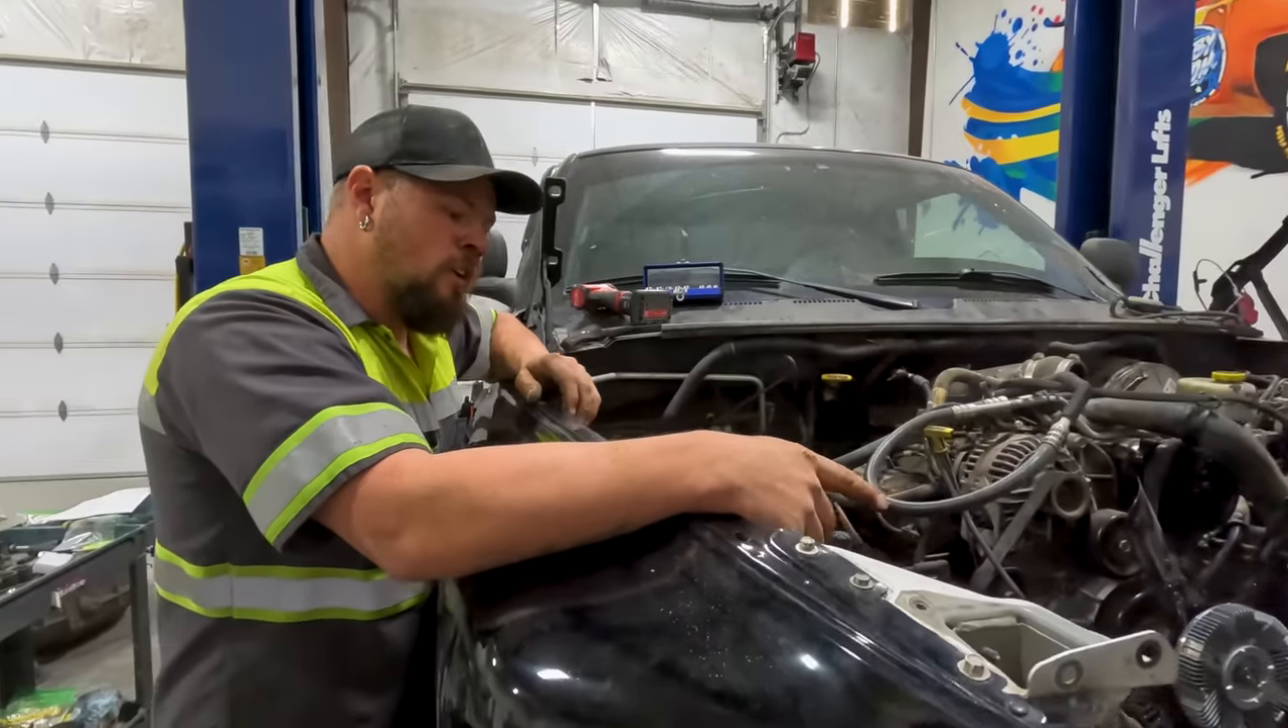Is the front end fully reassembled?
No.